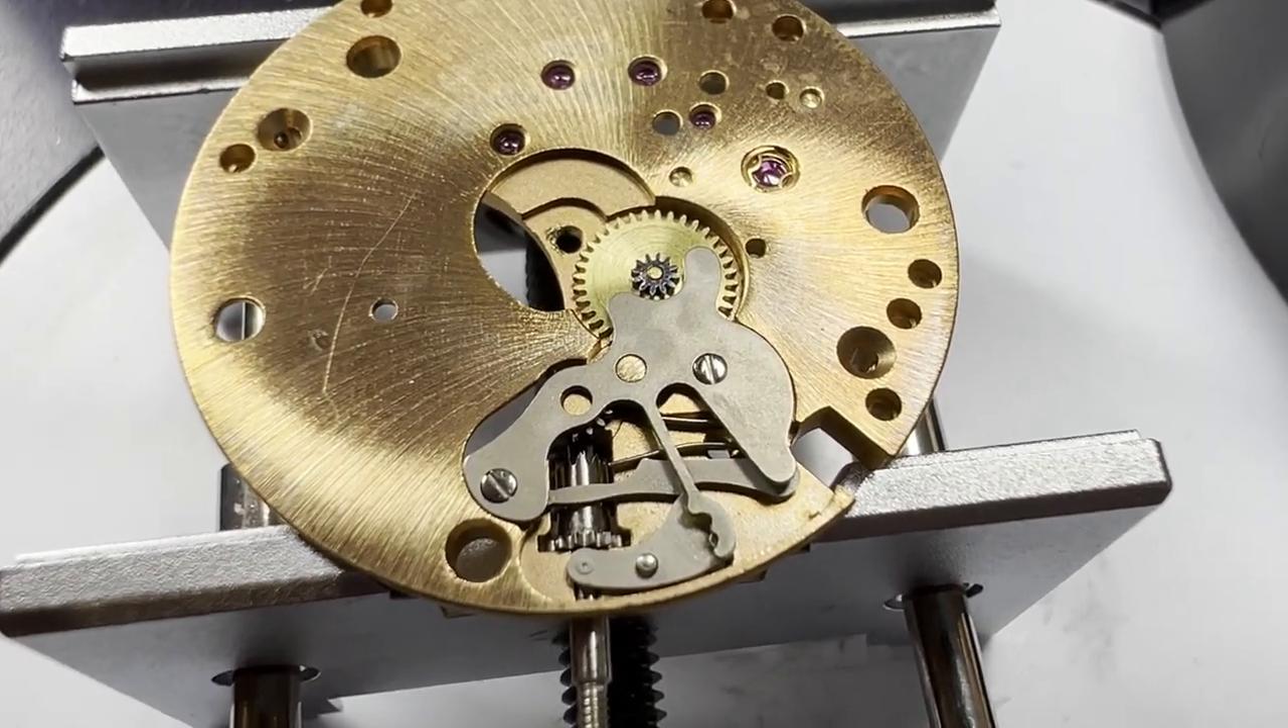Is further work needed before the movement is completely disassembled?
Yes.